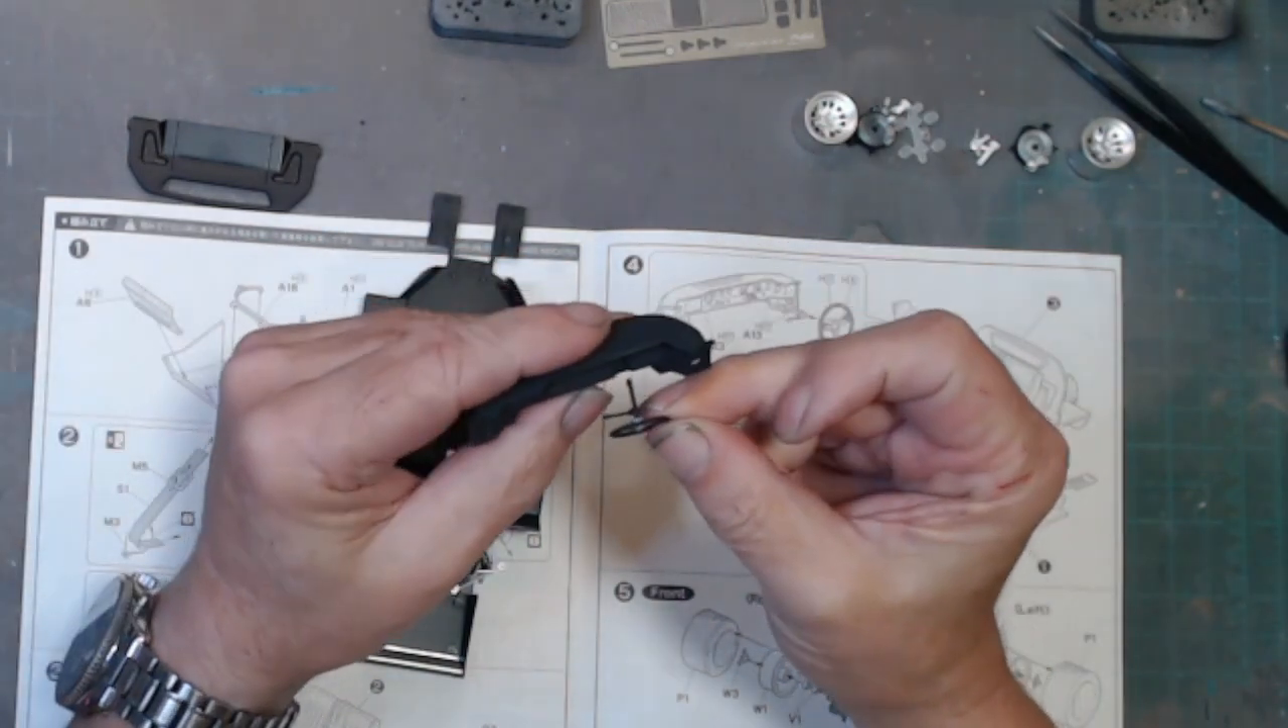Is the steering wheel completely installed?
No.